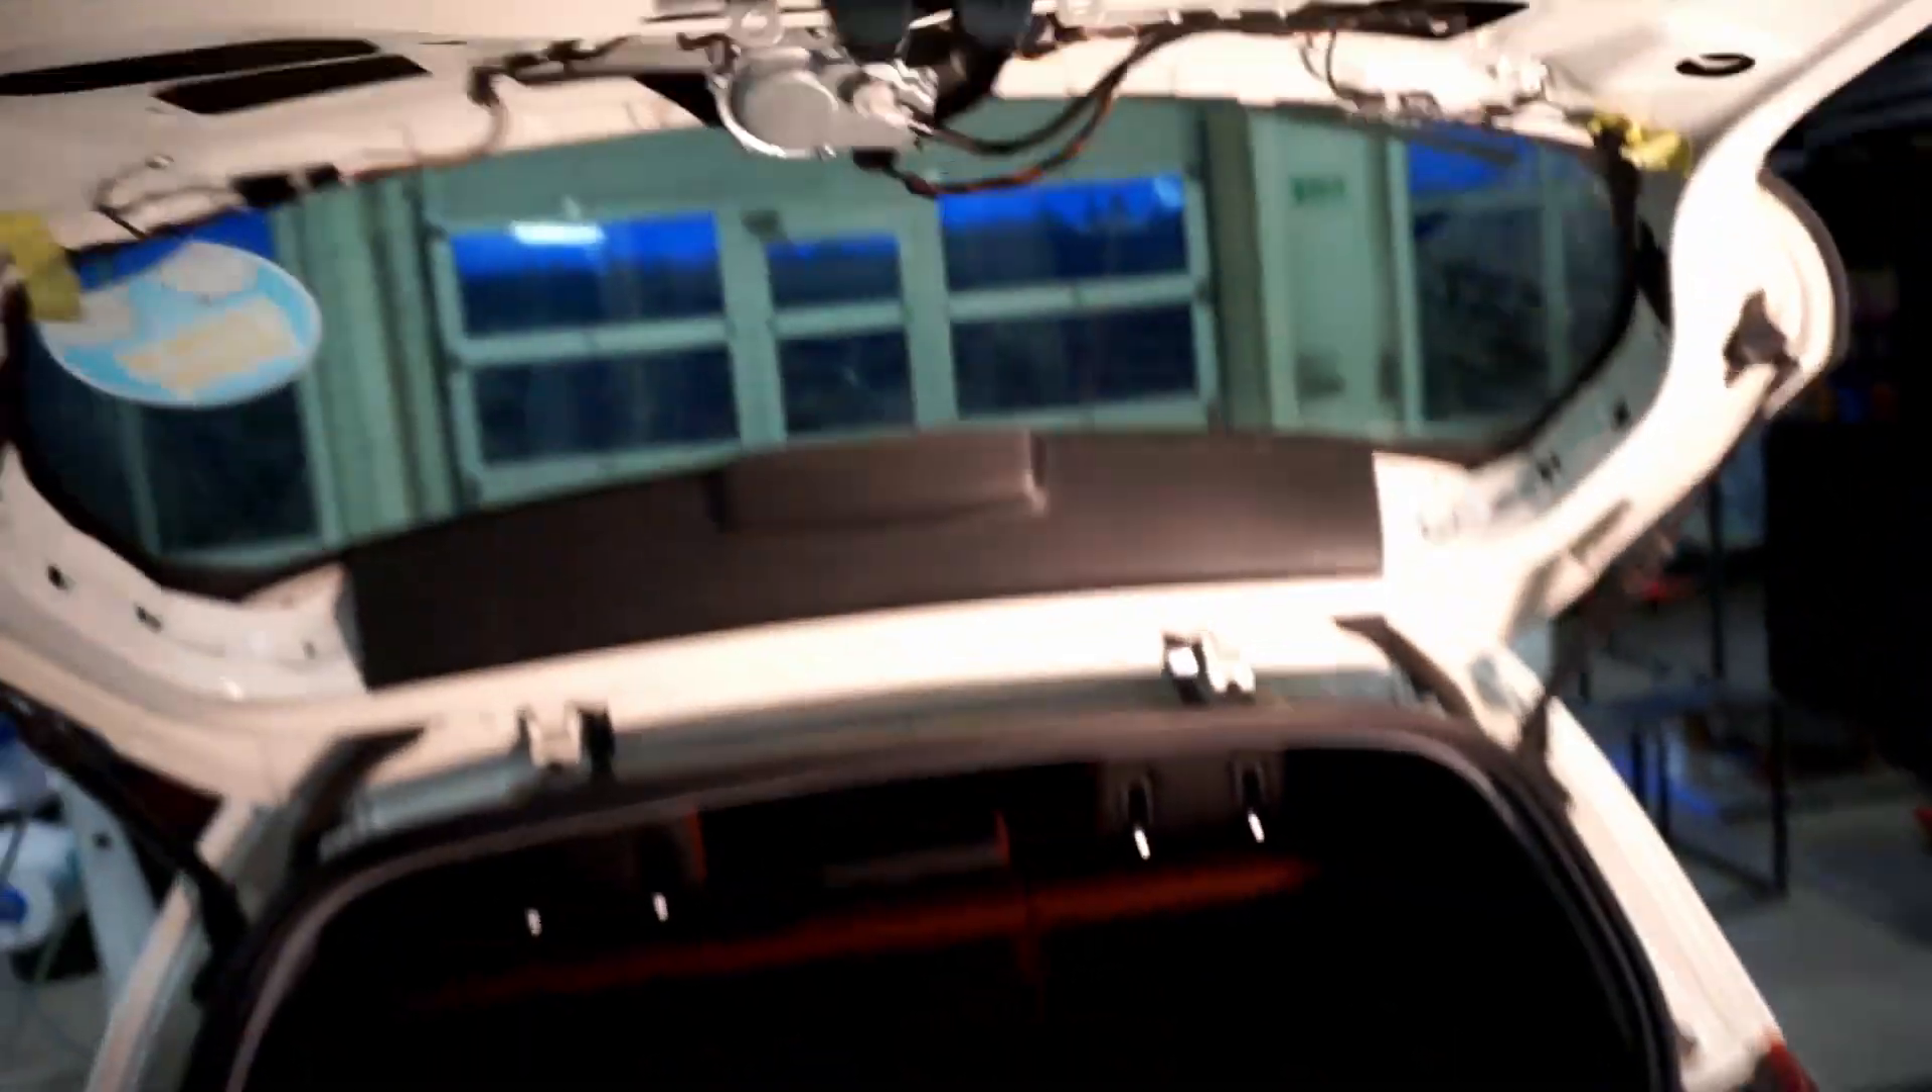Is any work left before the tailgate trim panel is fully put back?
Yes.